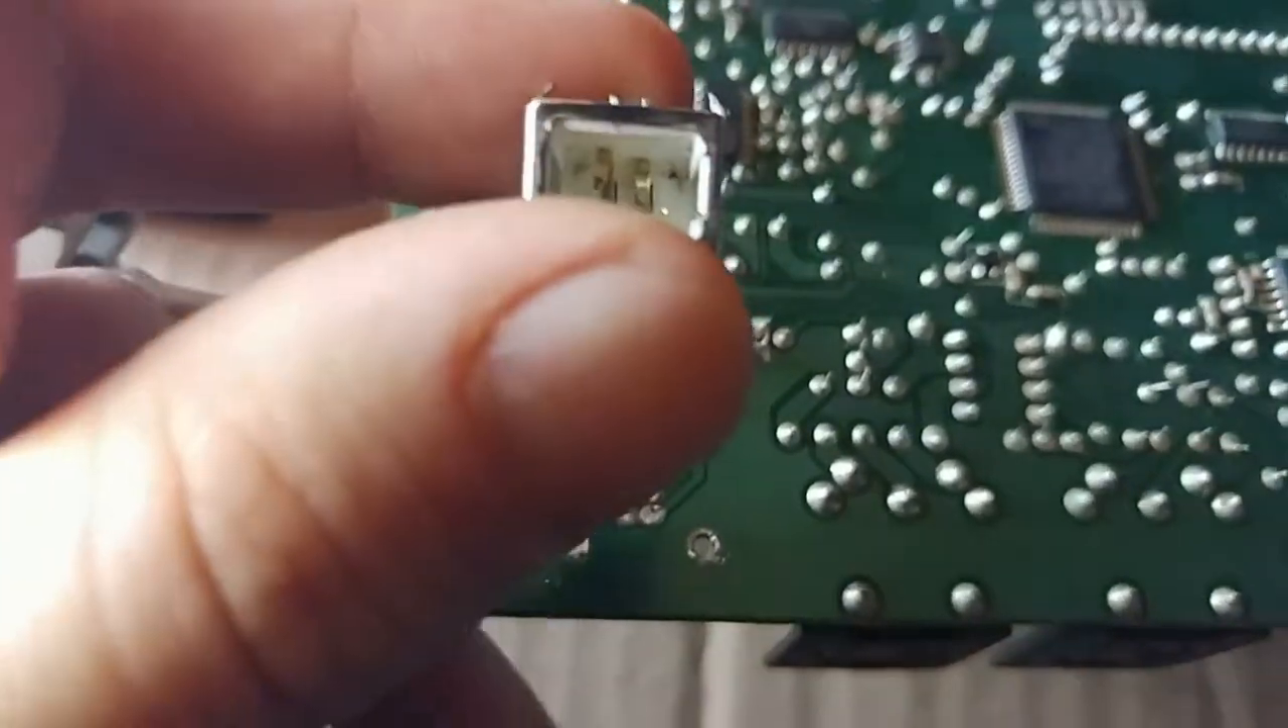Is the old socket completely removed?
Yes.